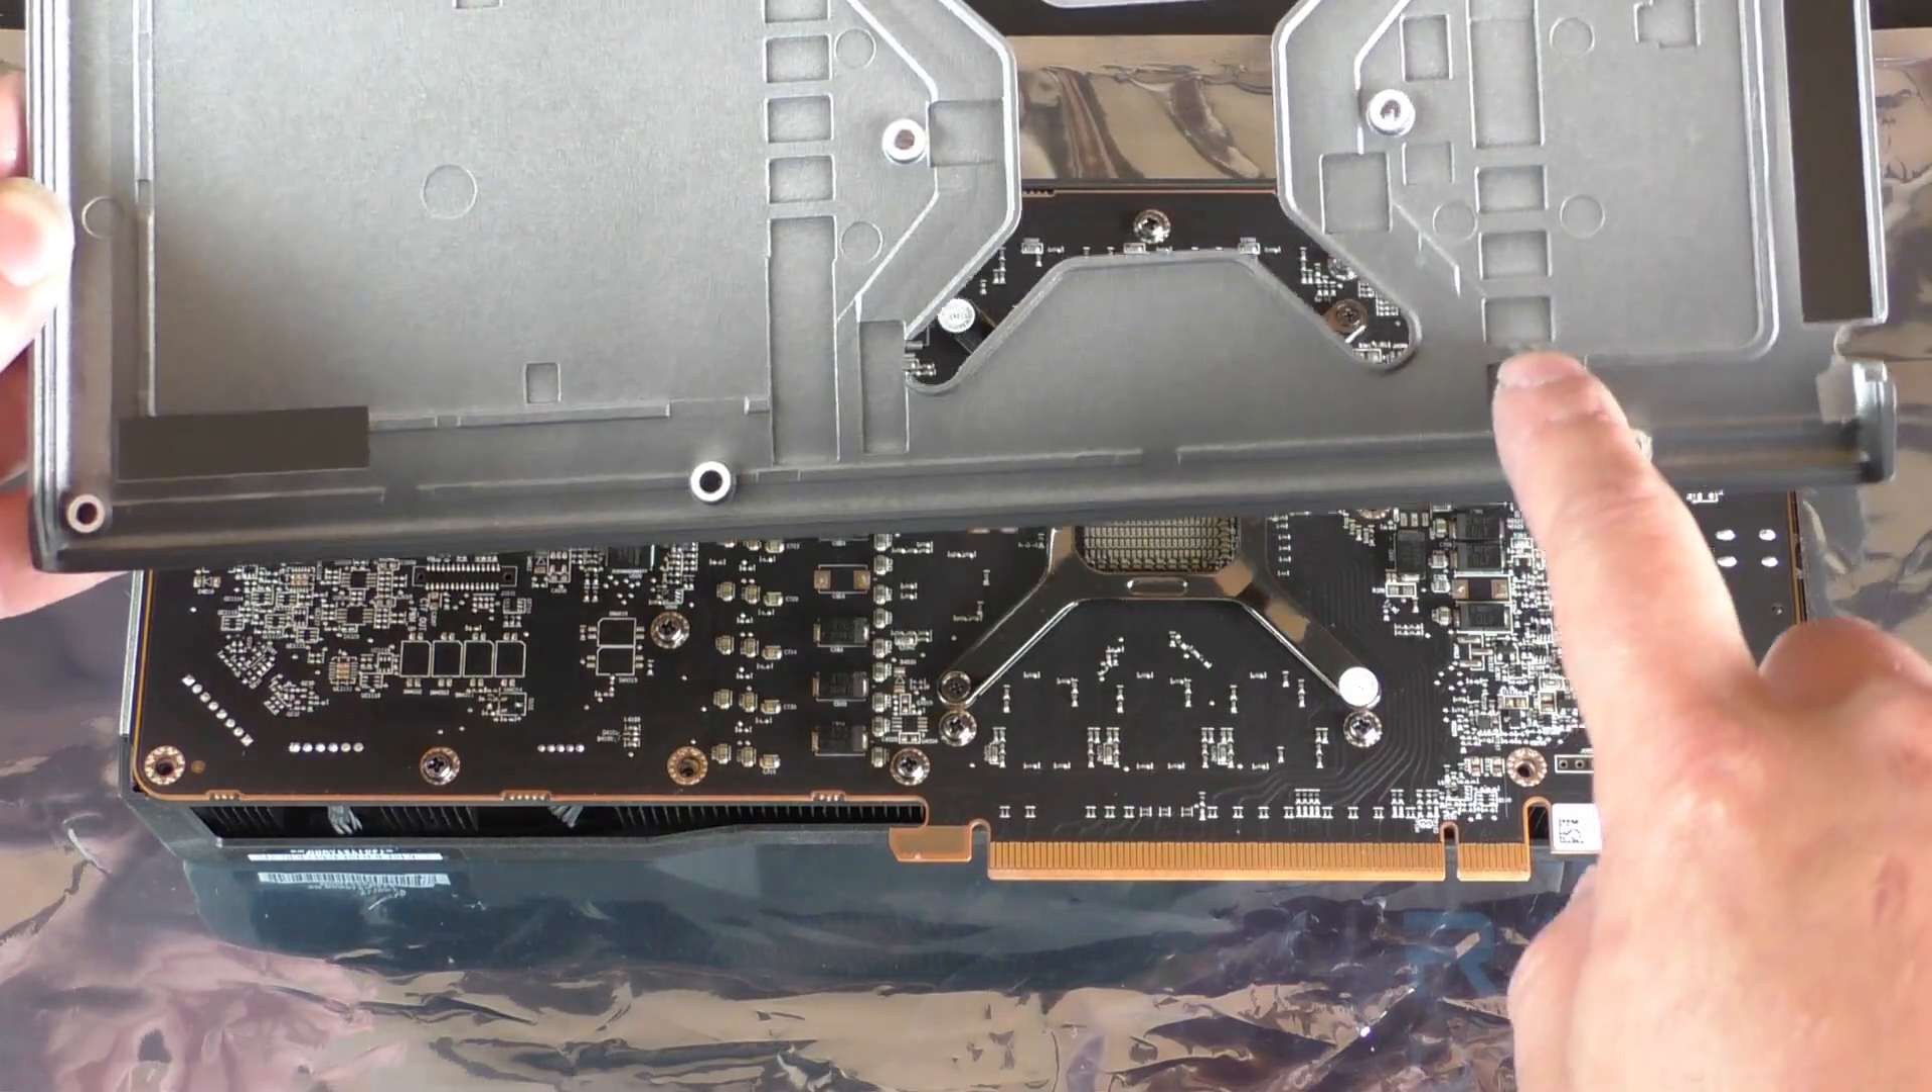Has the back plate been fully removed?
Yes.